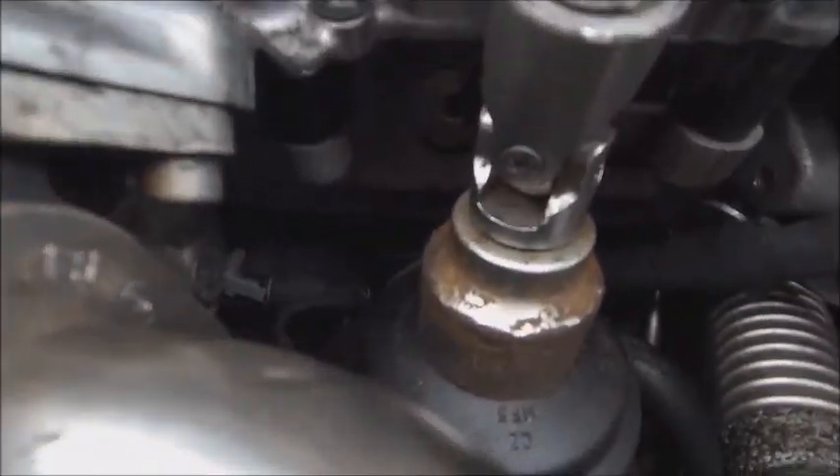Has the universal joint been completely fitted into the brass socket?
Yes.